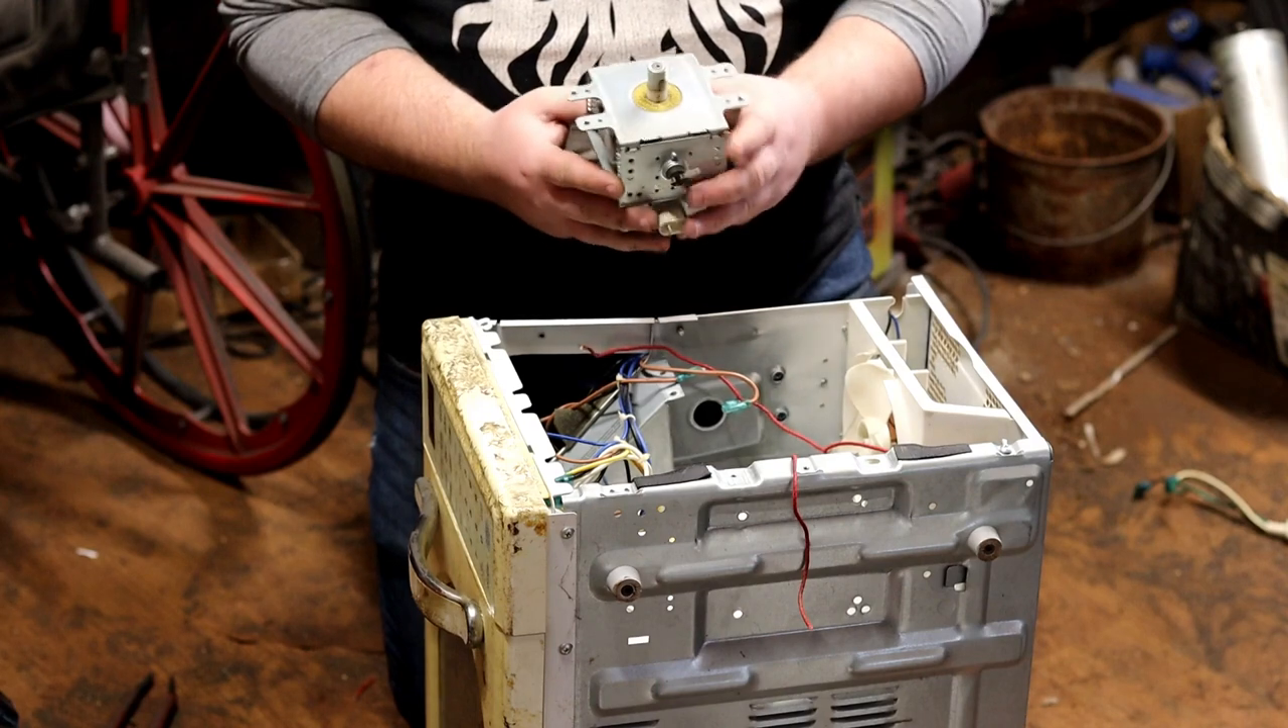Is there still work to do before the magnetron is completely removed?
No.